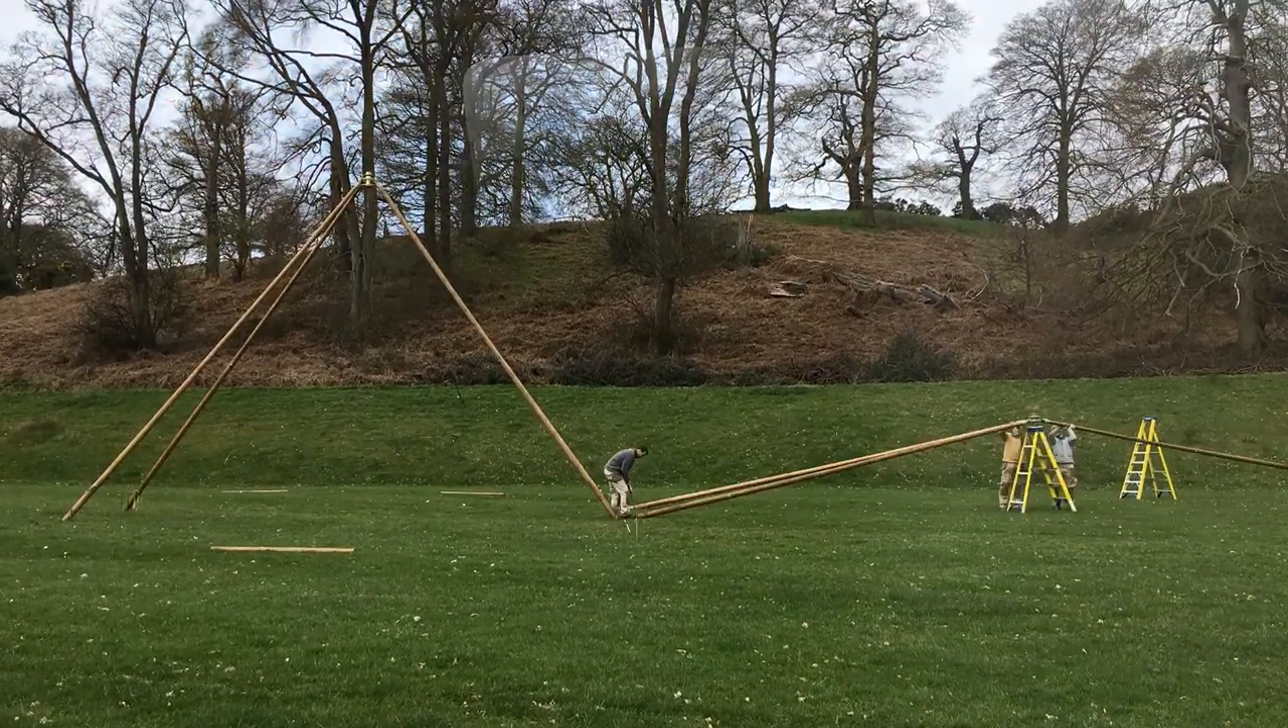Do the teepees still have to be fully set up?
Yes.